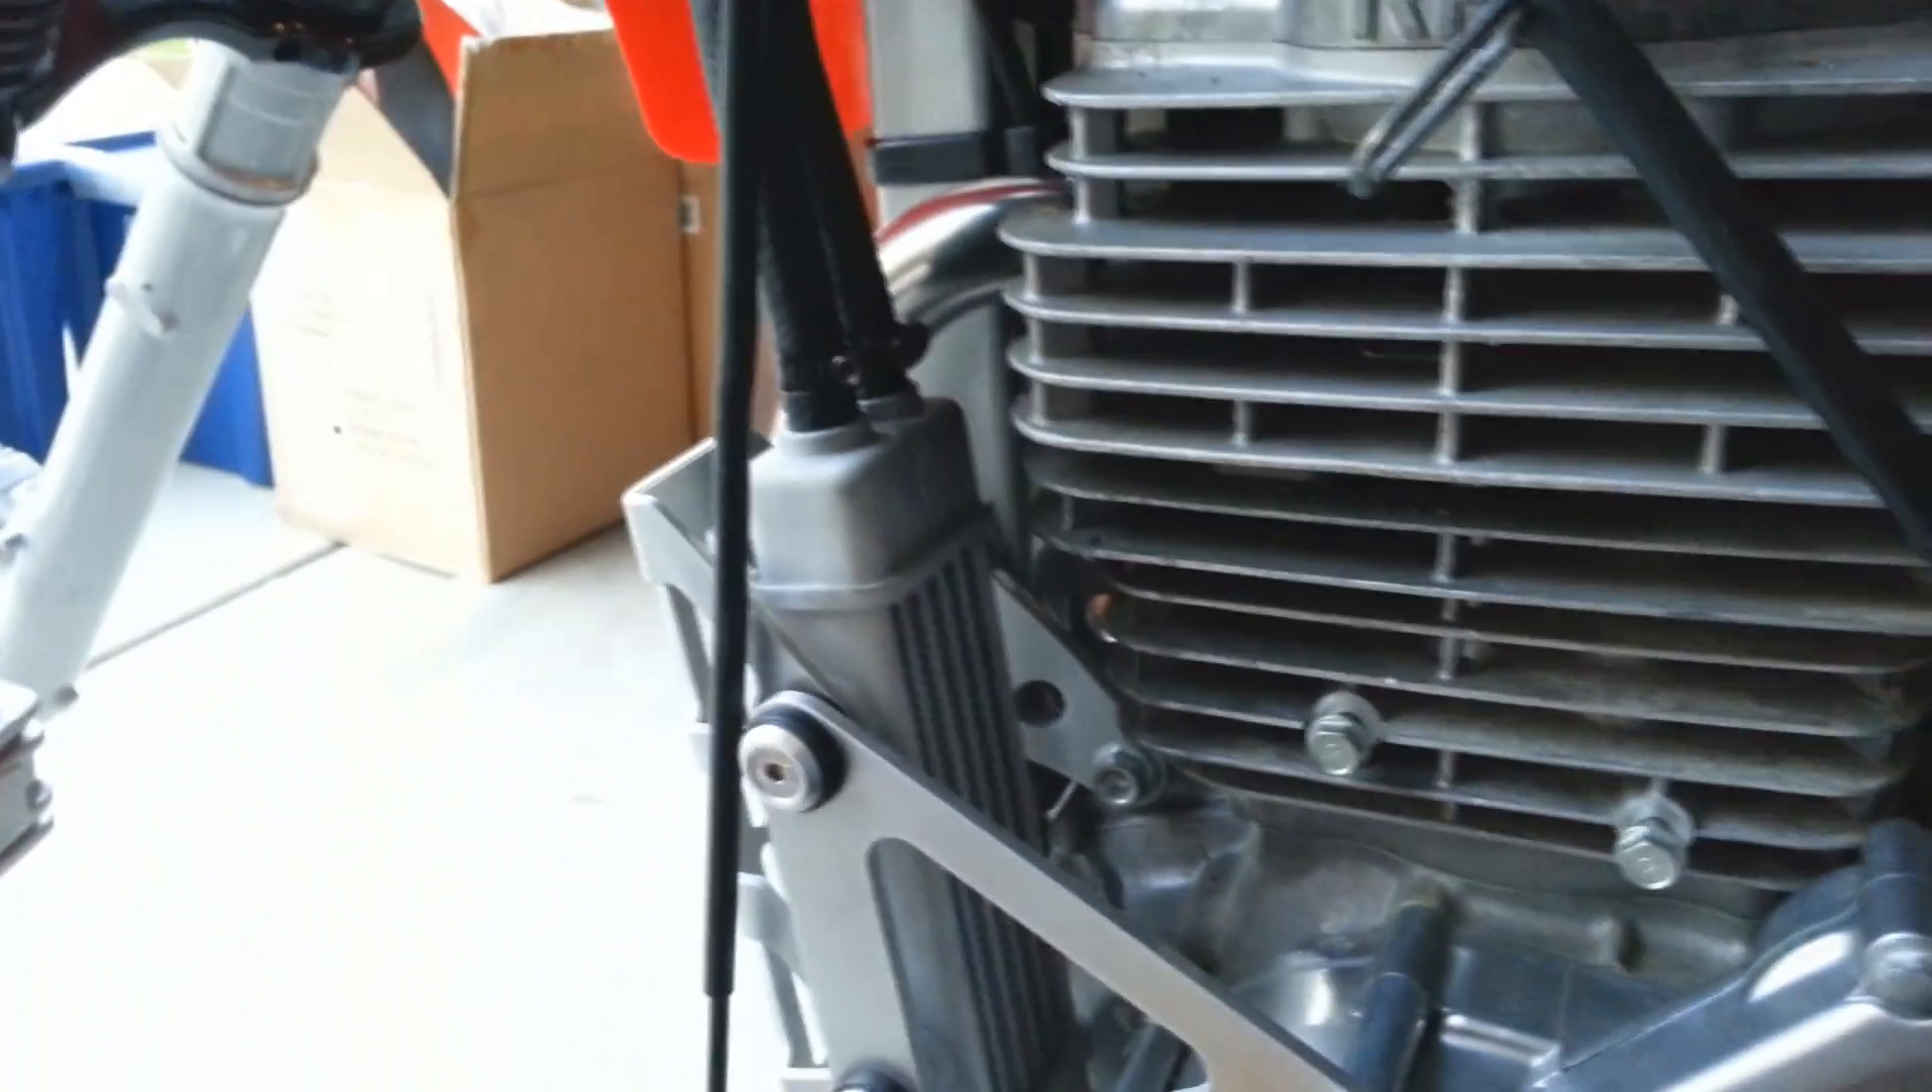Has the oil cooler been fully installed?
Yes.